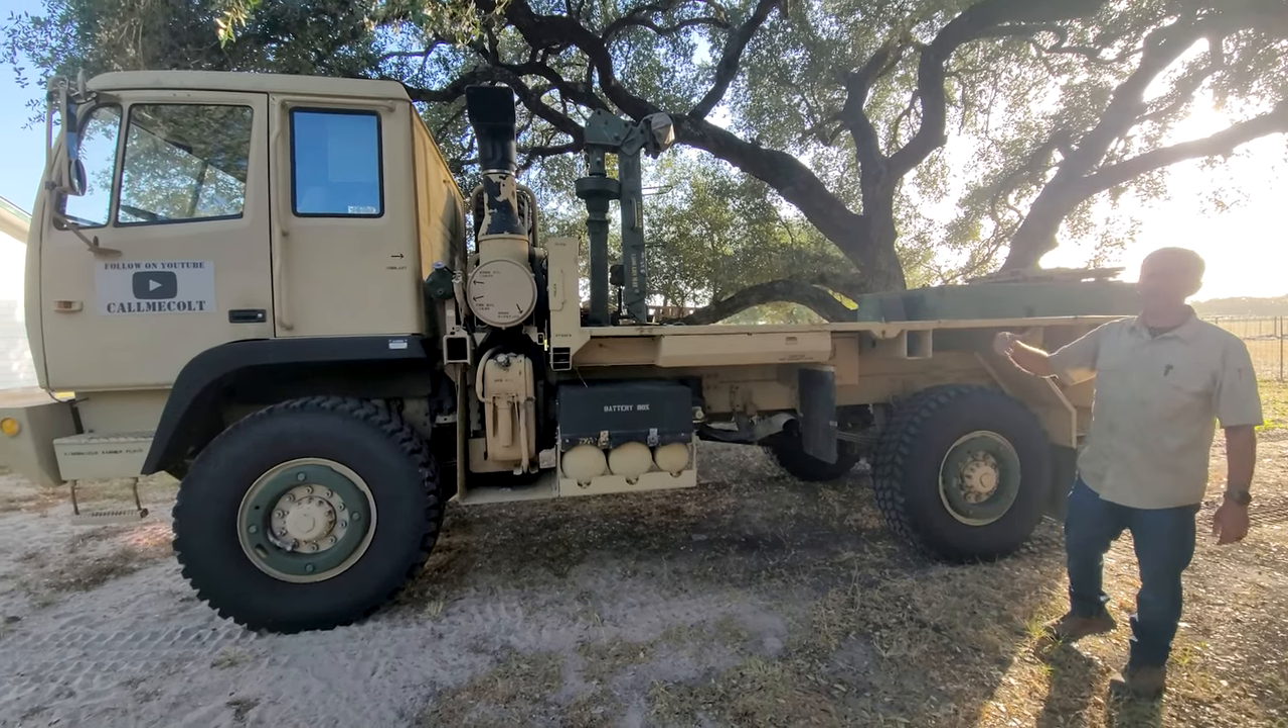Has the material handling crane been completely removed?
No.